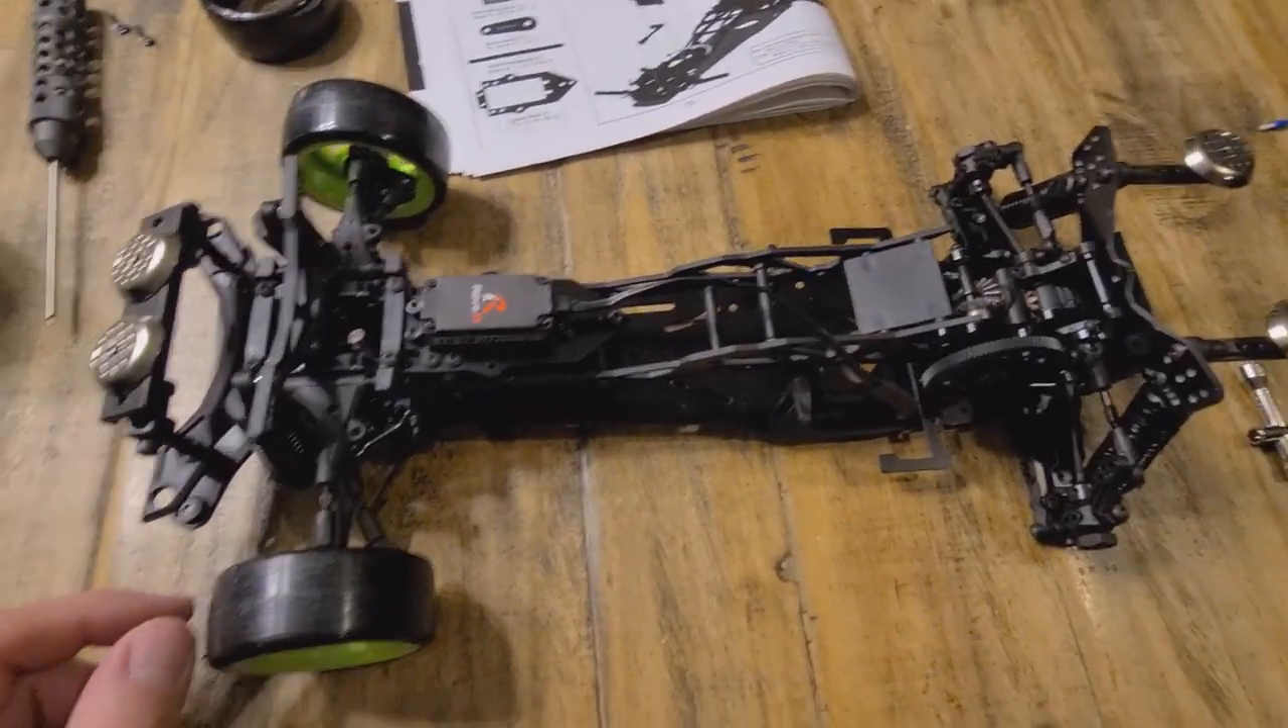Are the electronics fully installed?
No.